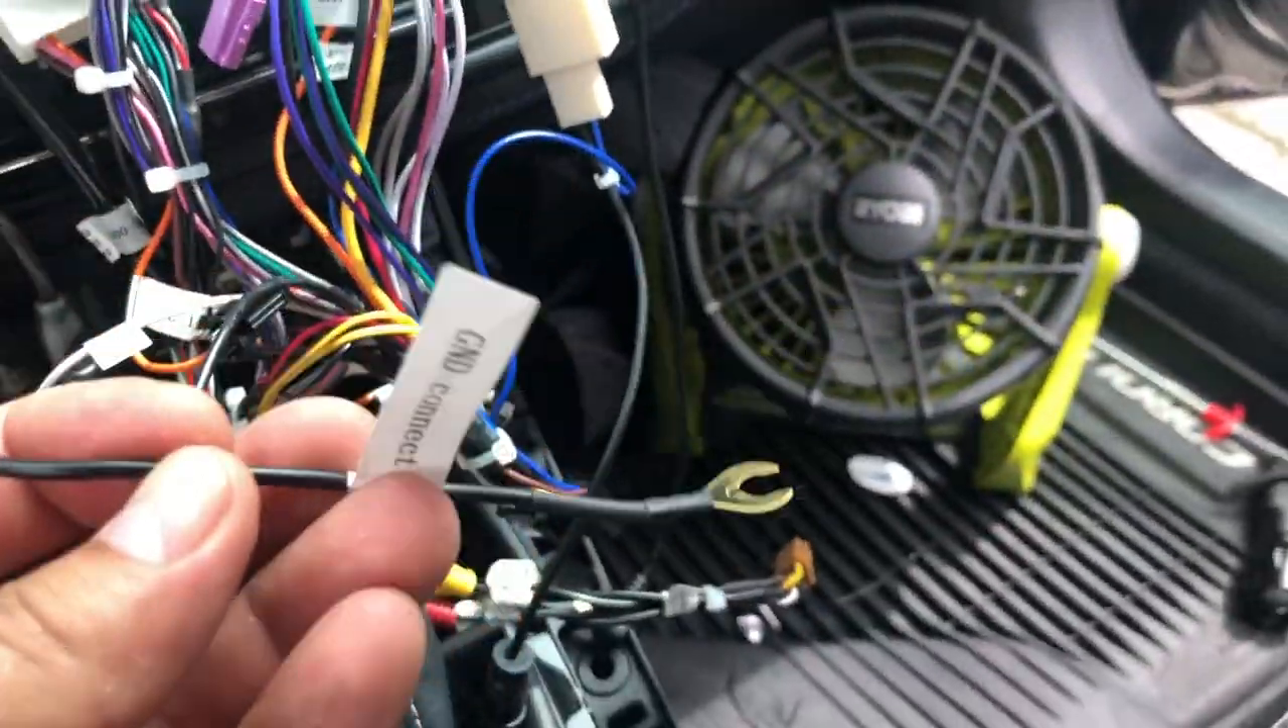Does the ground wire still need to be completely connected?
Yes.